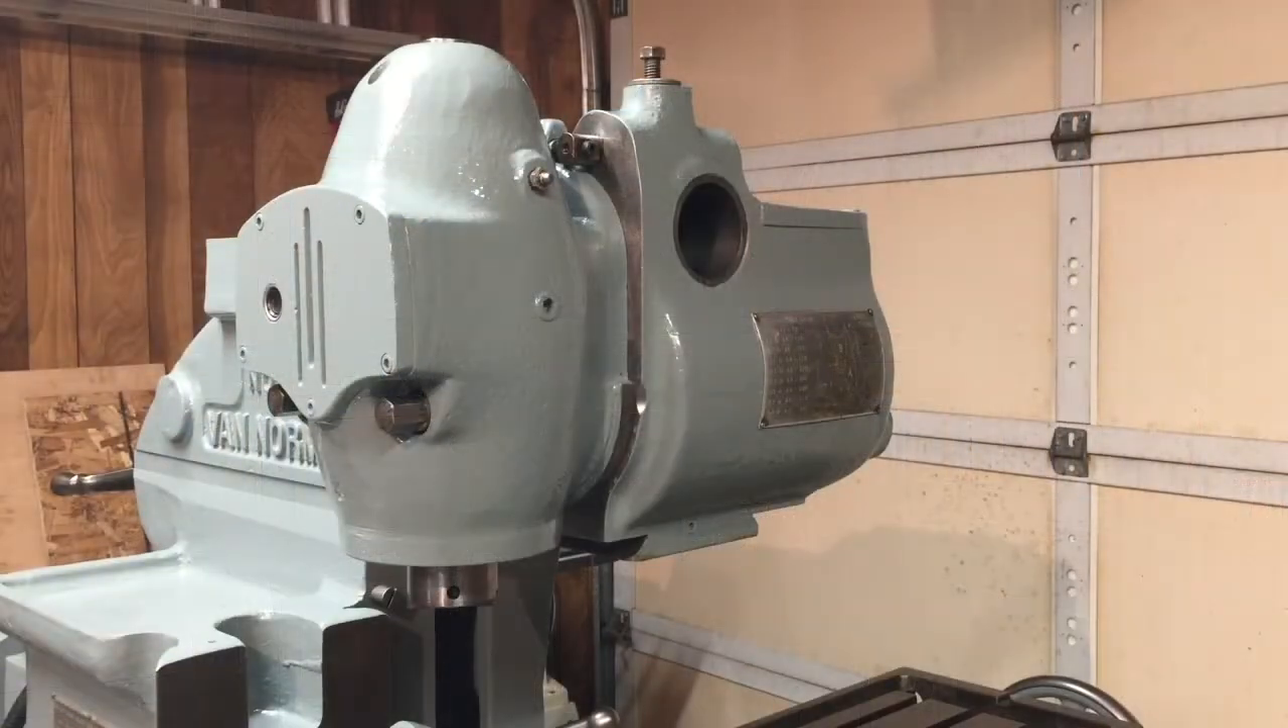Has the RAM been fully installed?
Yes.